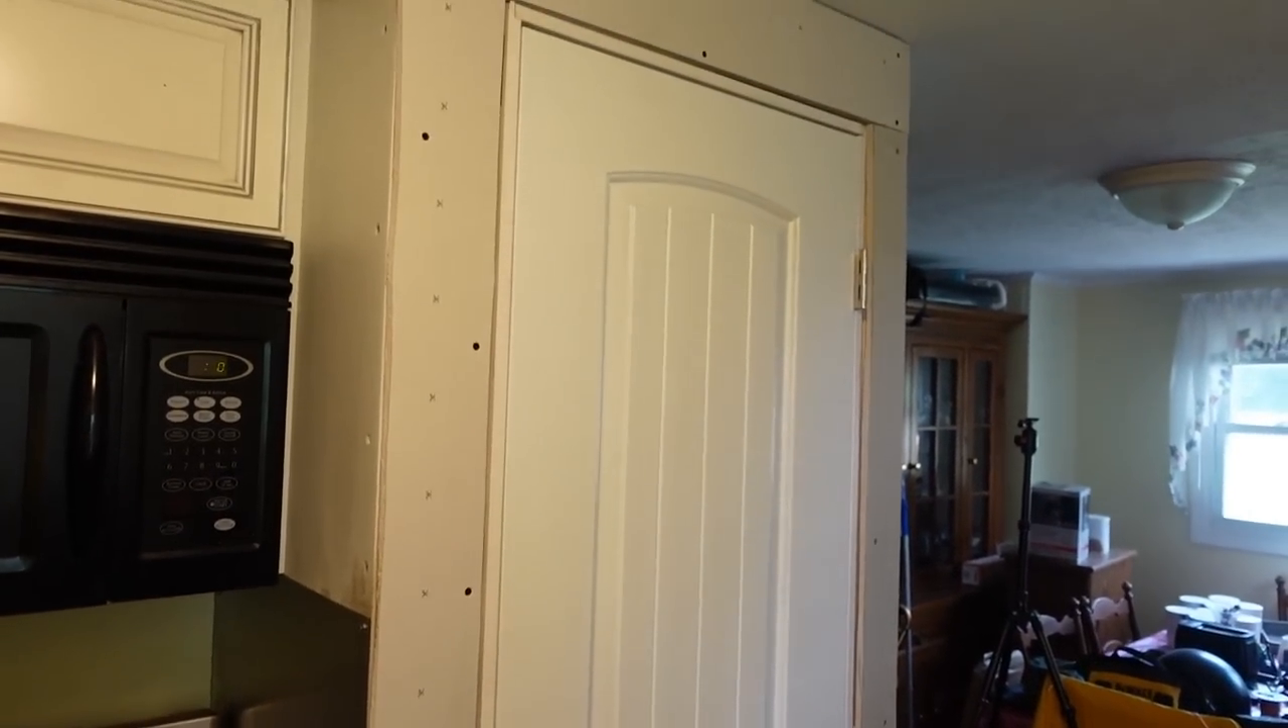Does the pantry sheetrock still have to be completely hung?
No.